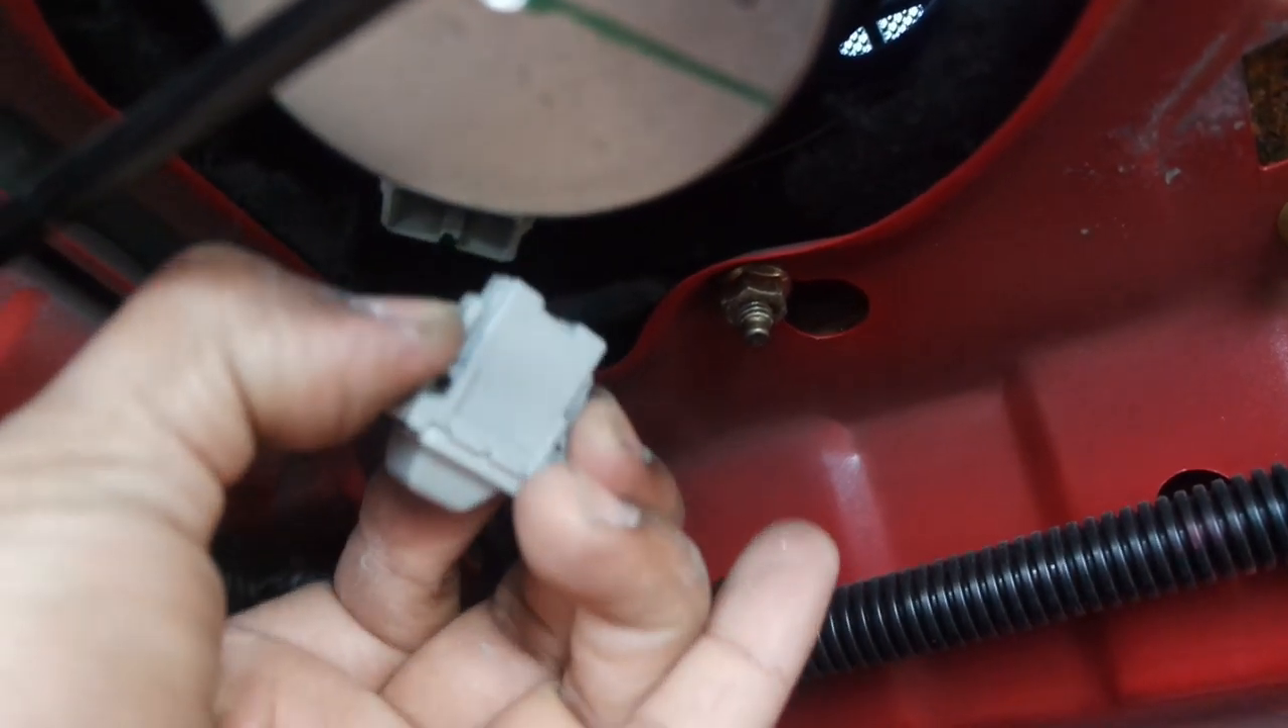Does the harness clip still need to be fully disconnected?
No.